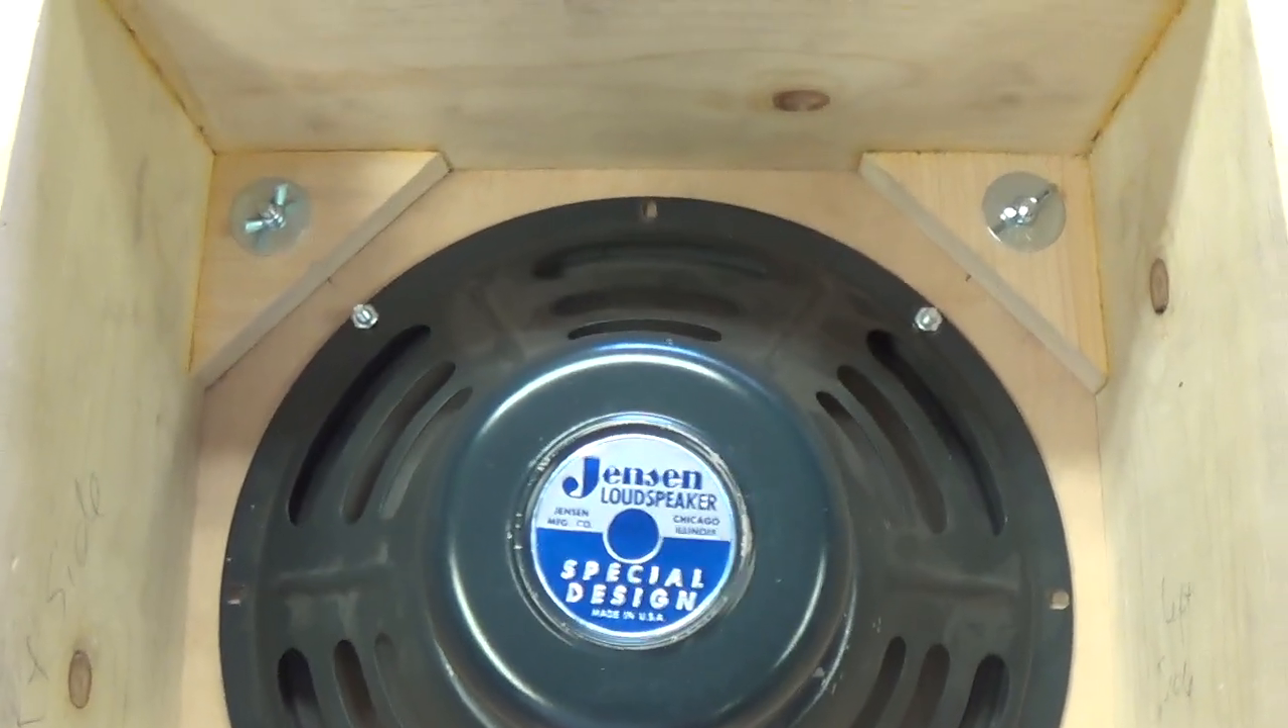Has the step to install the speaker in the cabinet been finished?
Yes.